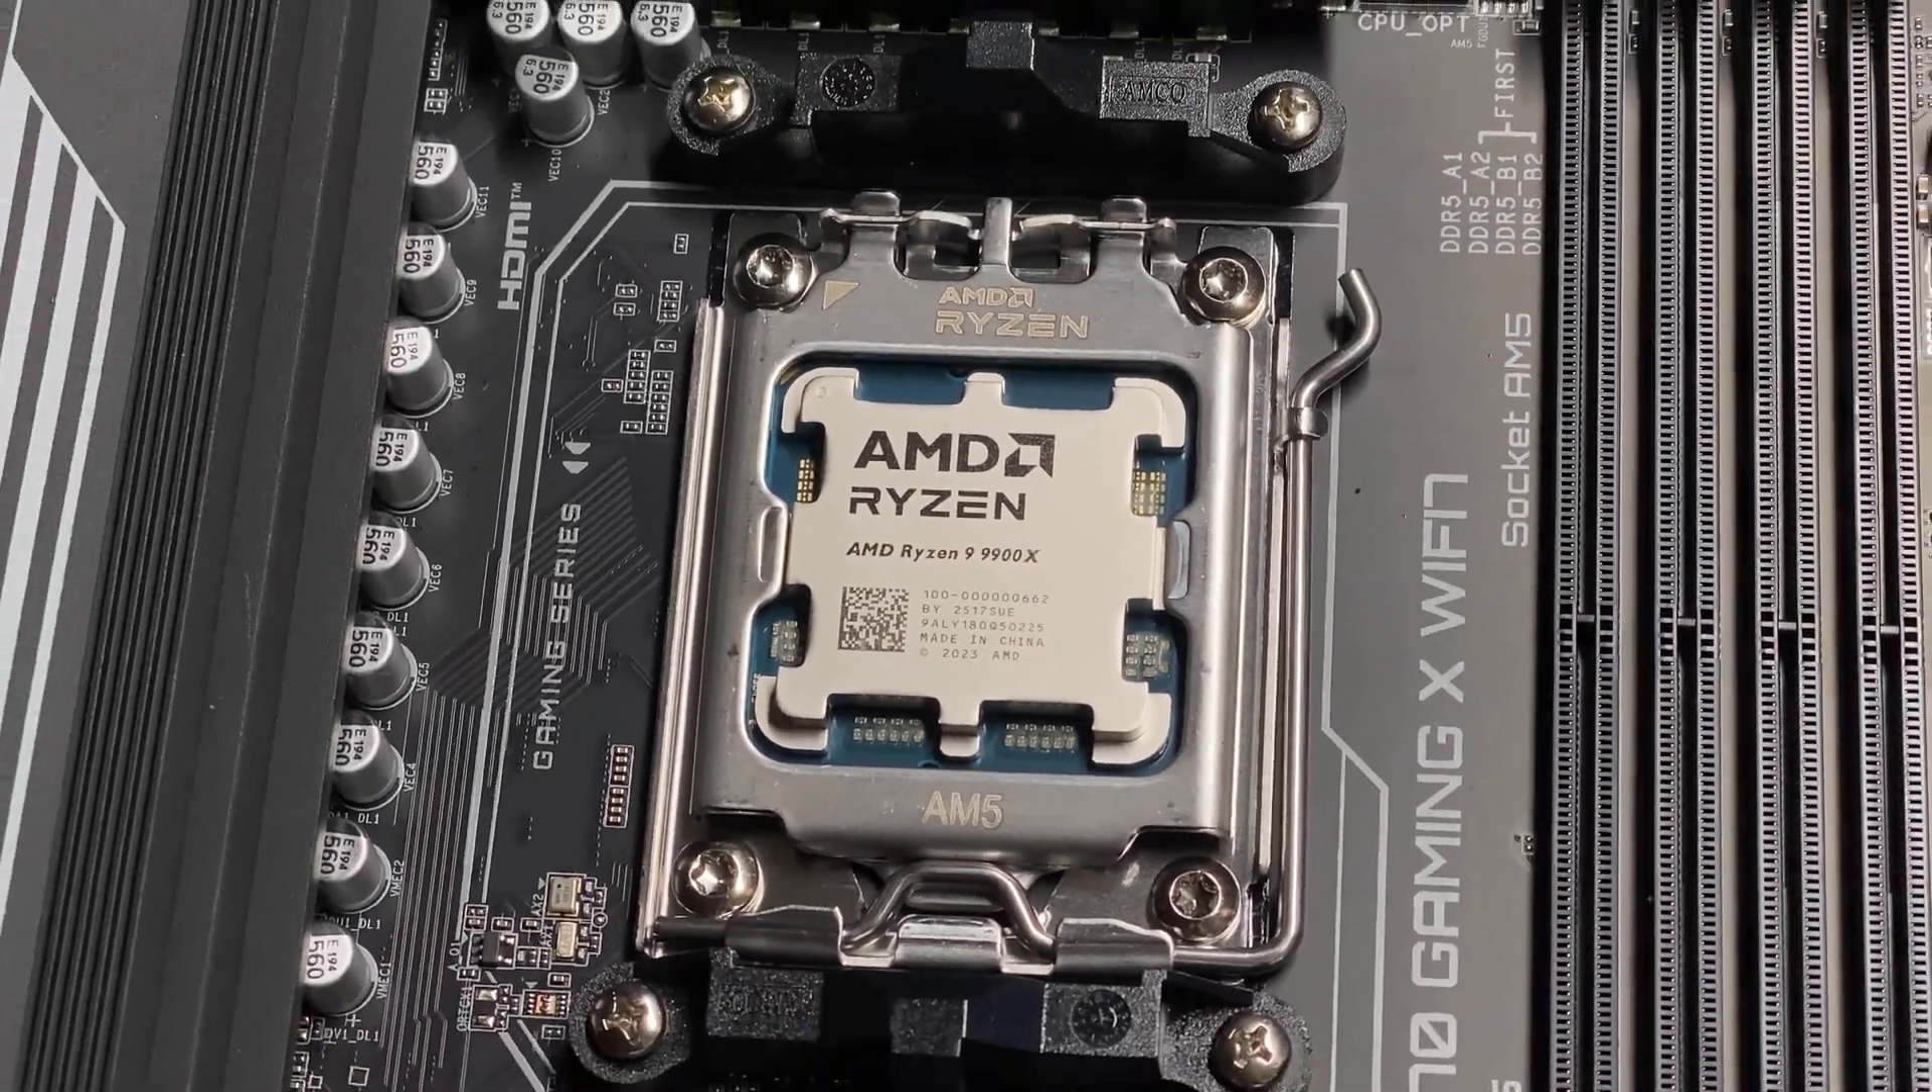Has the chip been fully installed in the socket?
Yes.